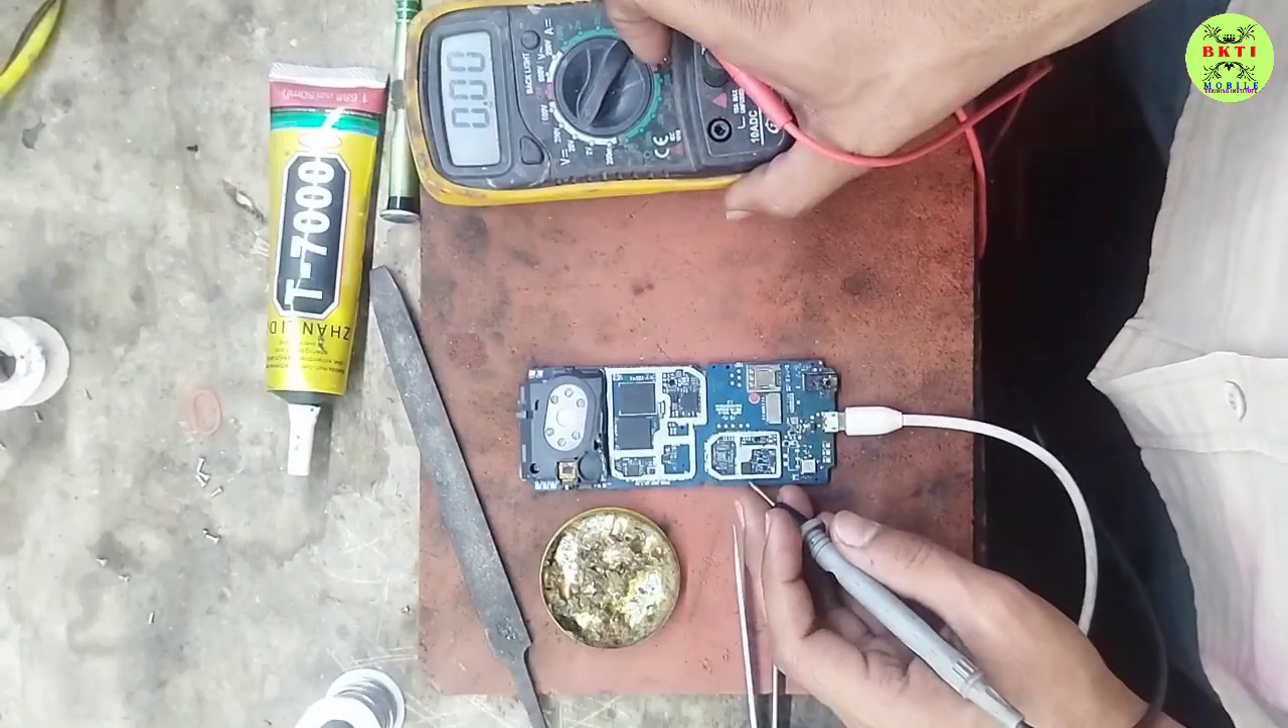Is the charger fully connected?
Yes.